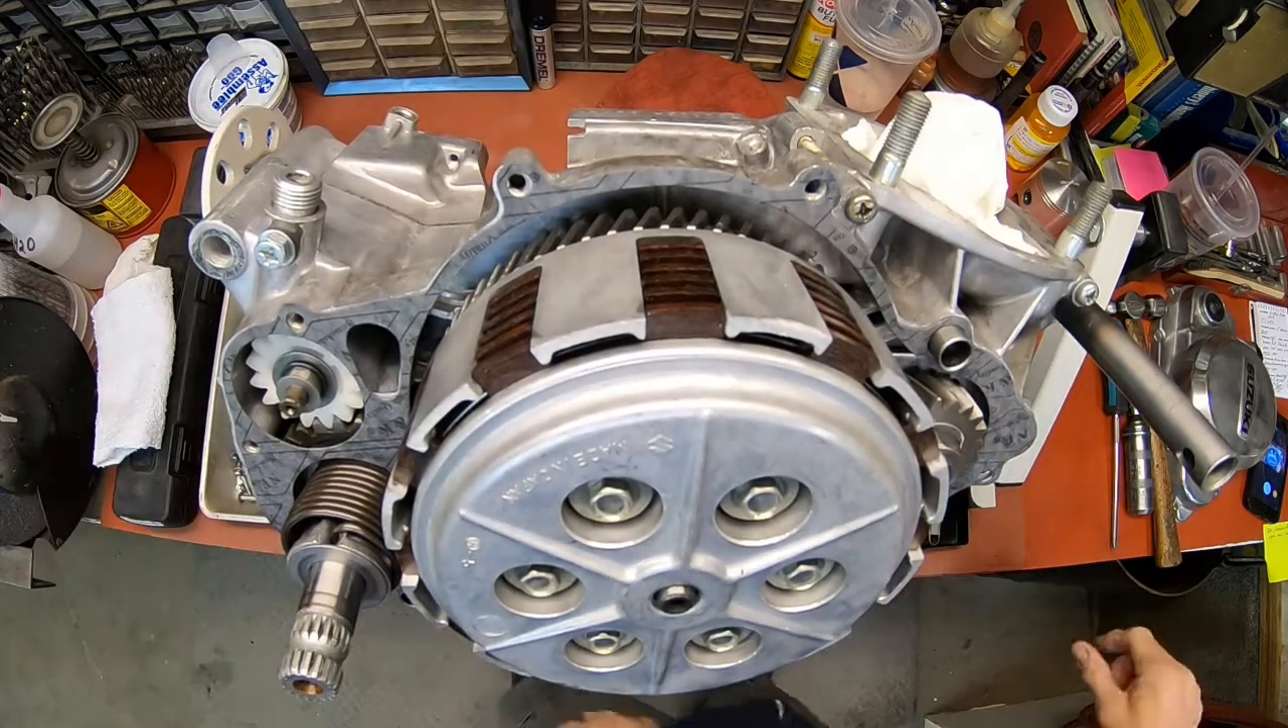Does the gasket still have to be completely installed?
No.